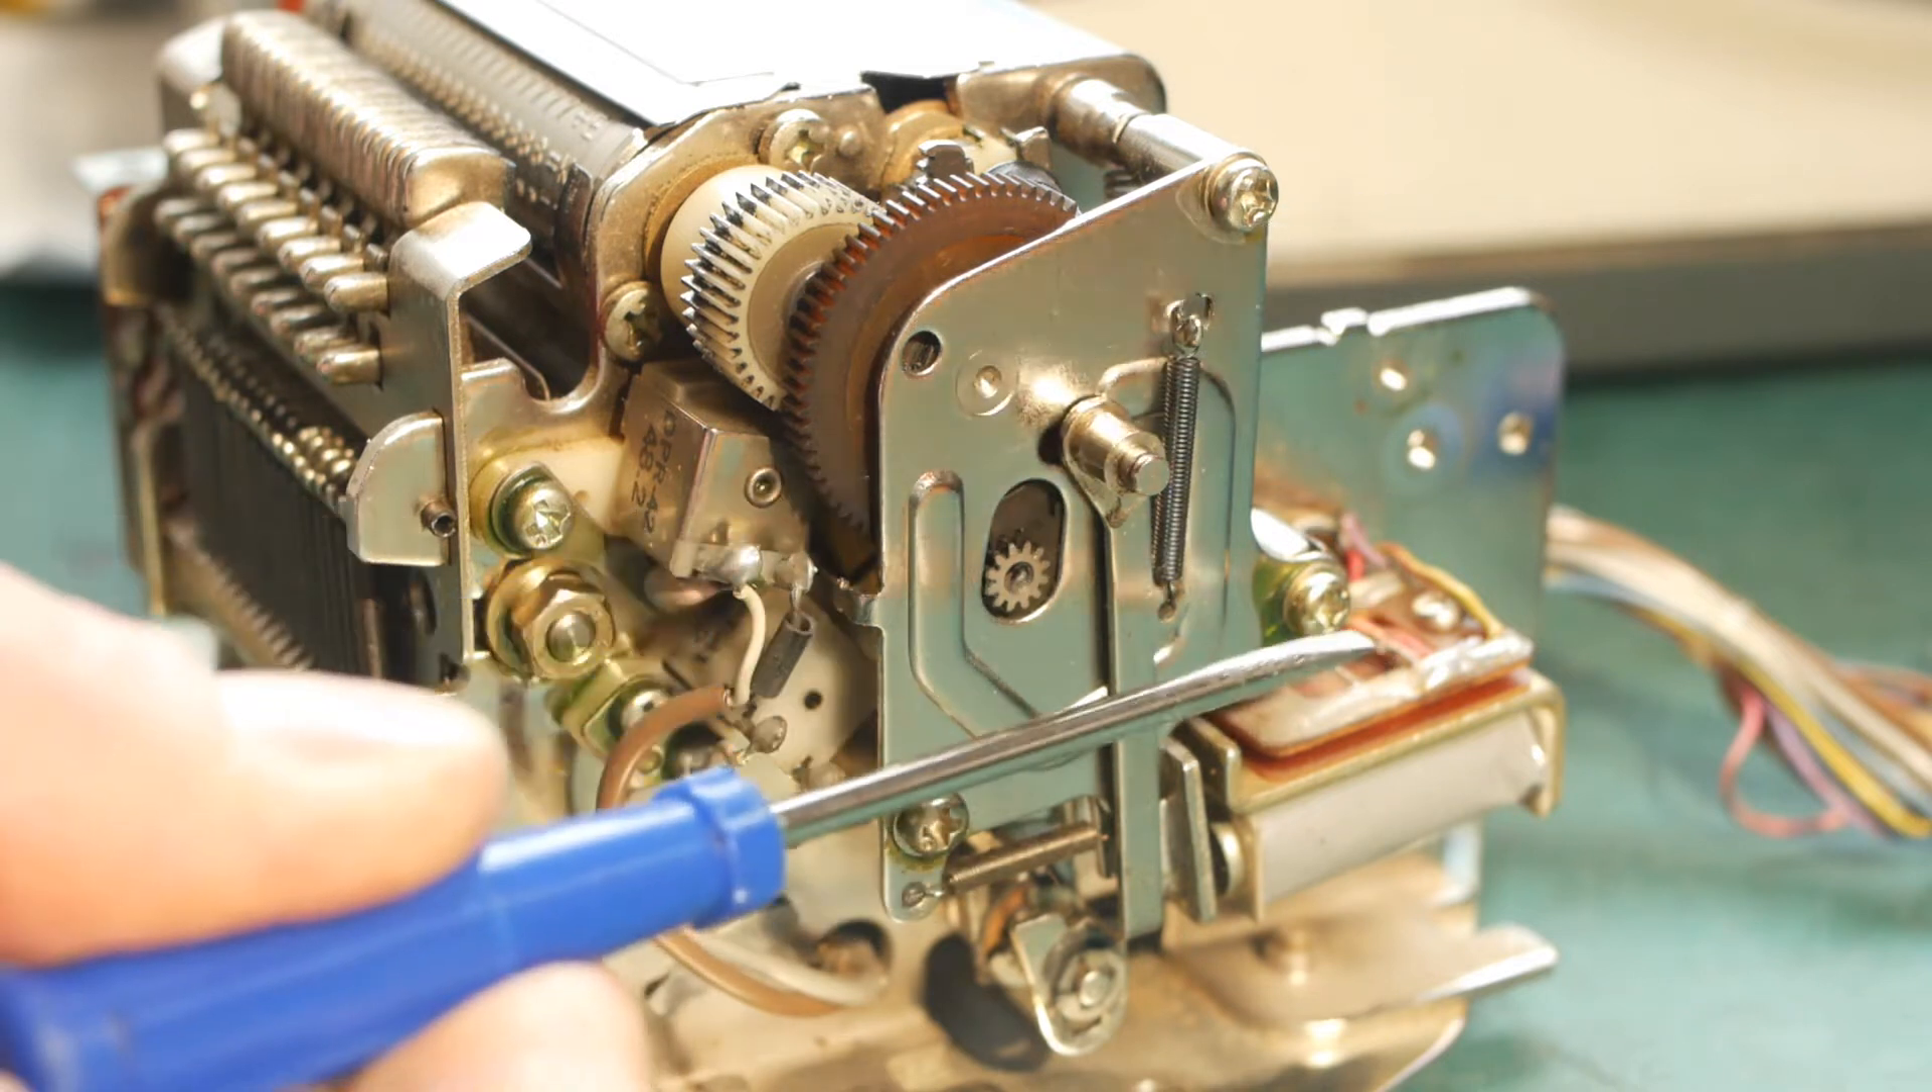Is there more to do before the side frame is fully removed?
Yes.